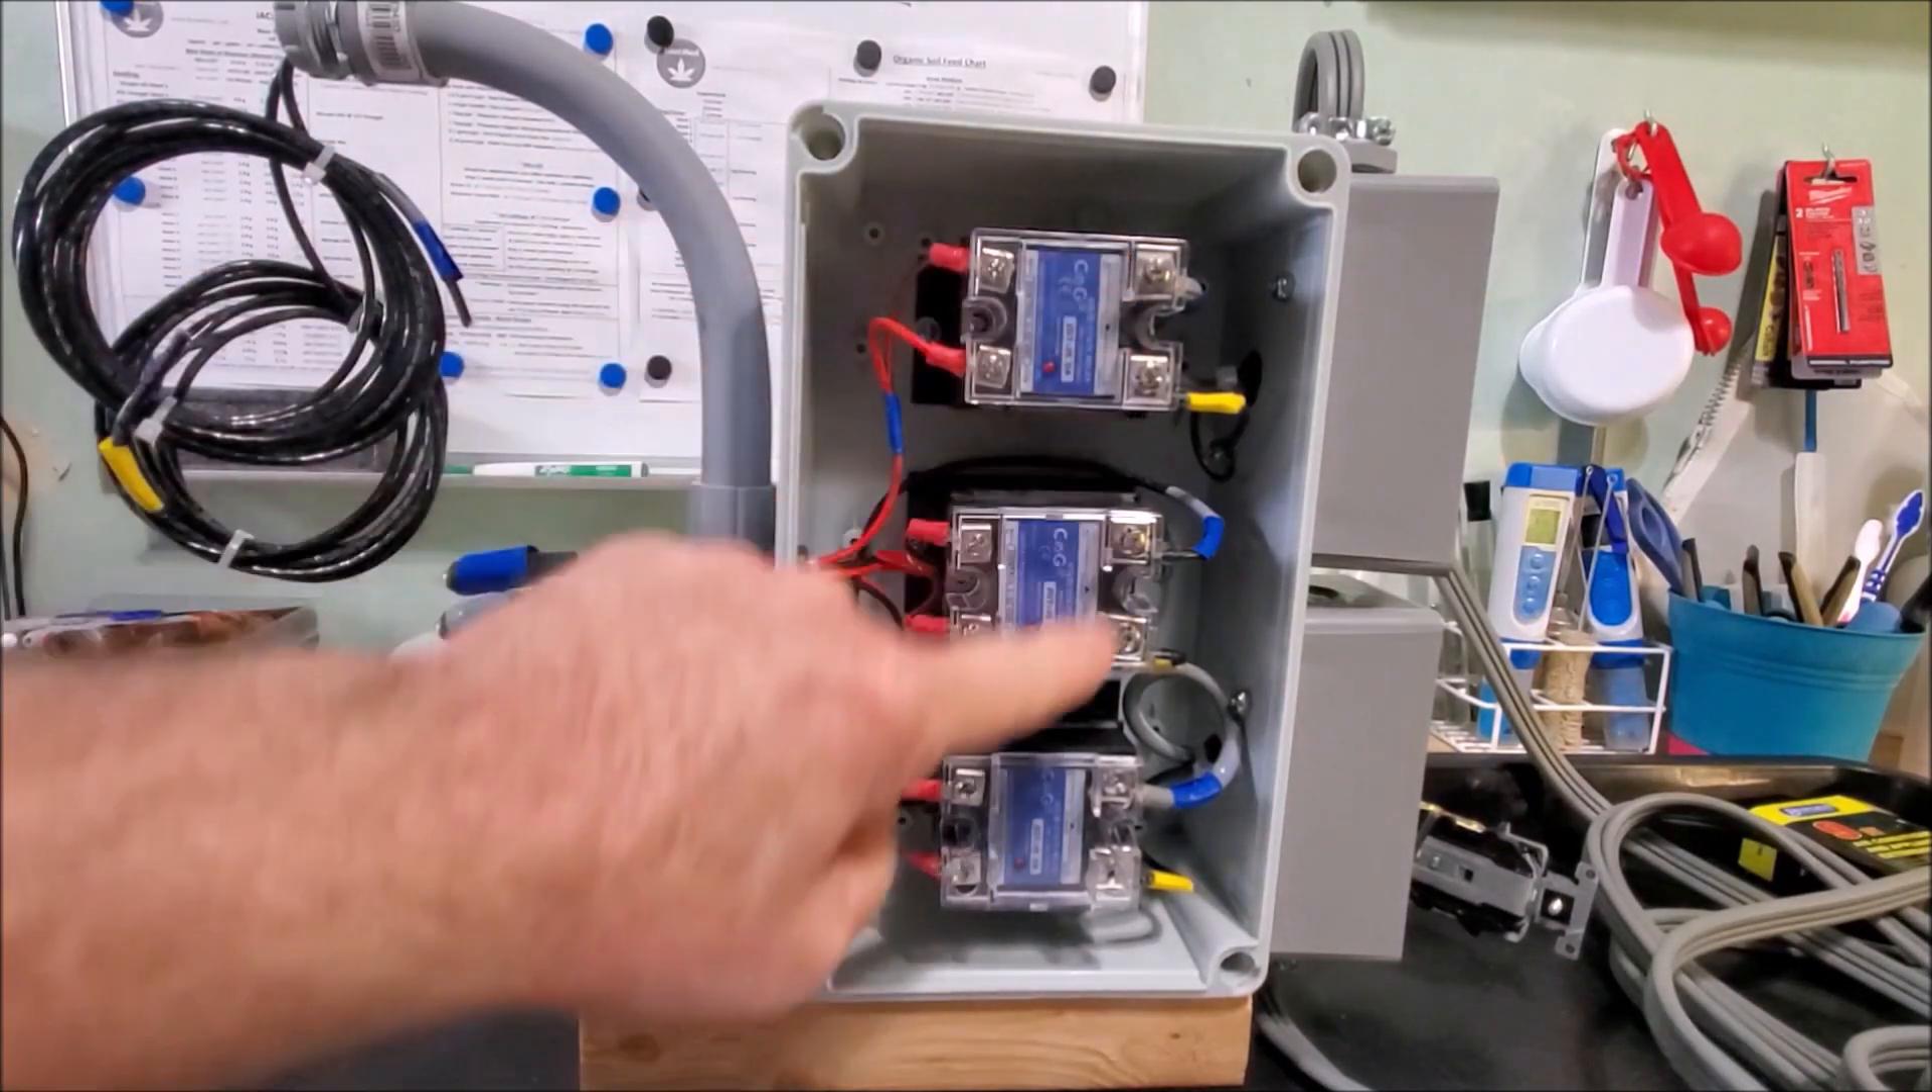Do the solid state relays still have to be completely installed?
No.